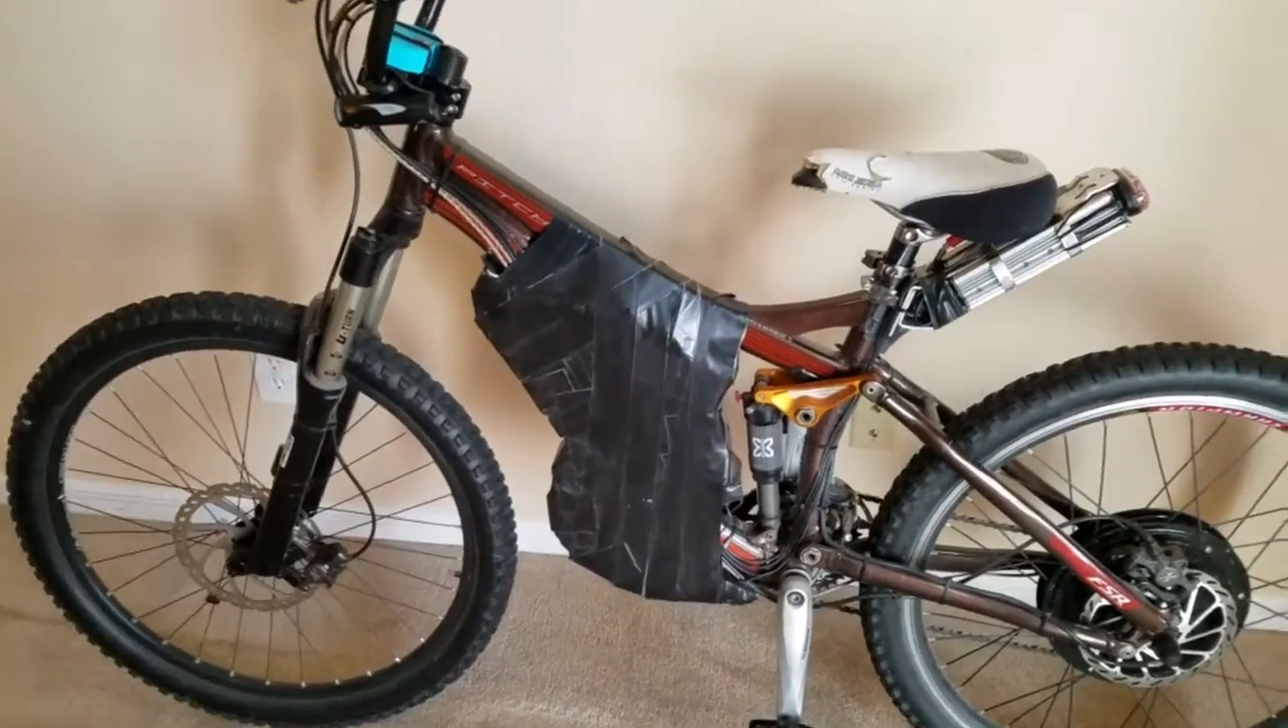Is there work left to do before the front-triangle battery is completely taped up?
No.